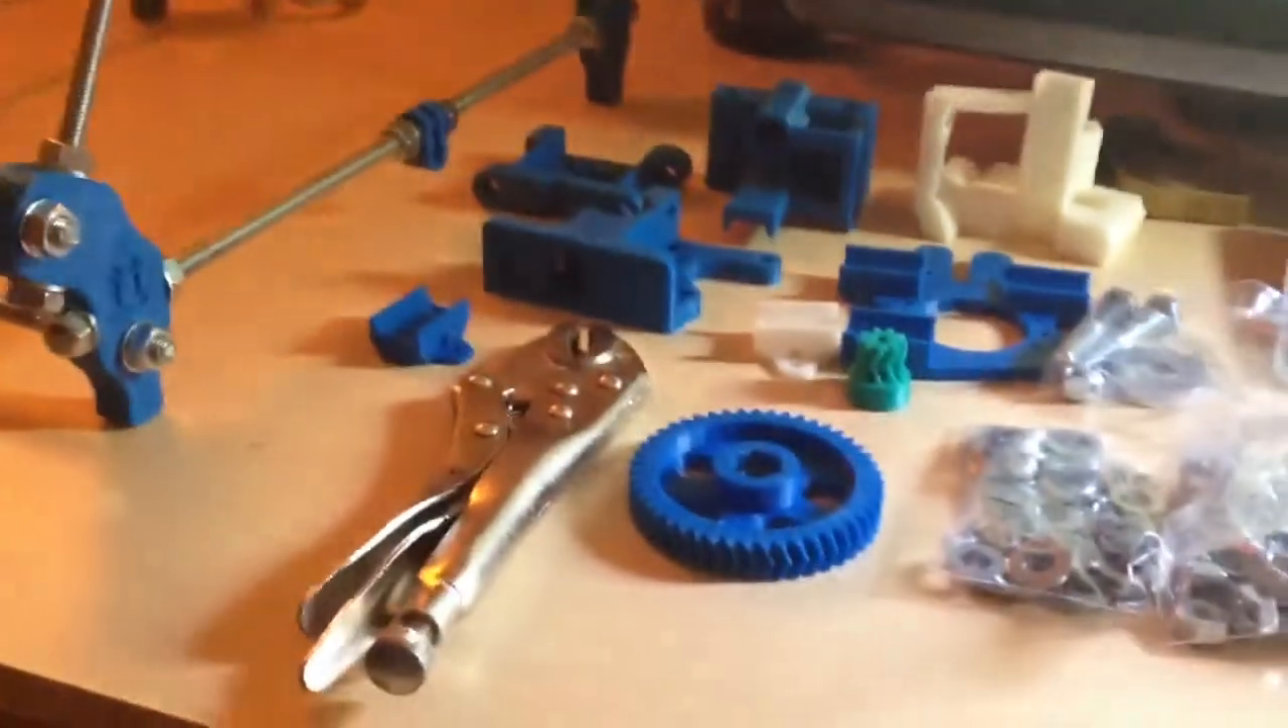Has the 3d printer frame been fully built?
No.